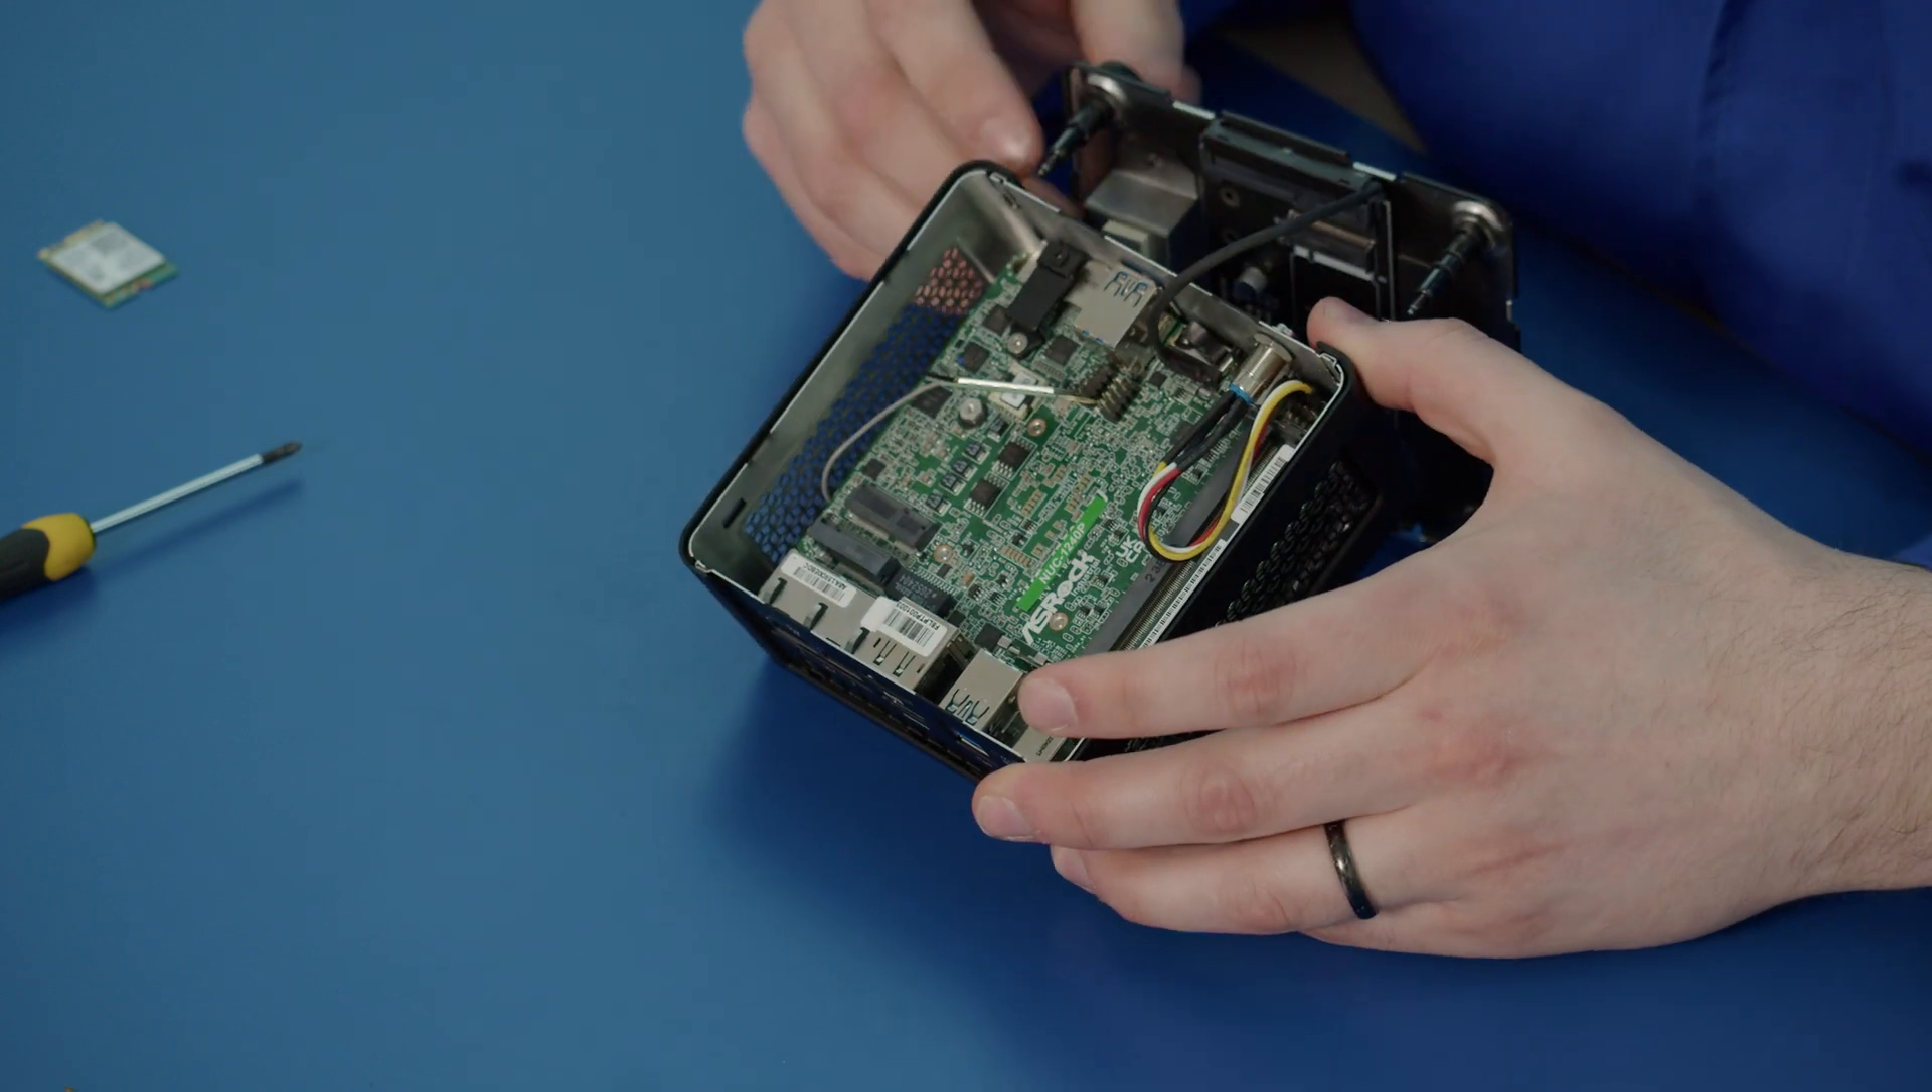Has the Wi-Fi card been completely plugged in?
No.